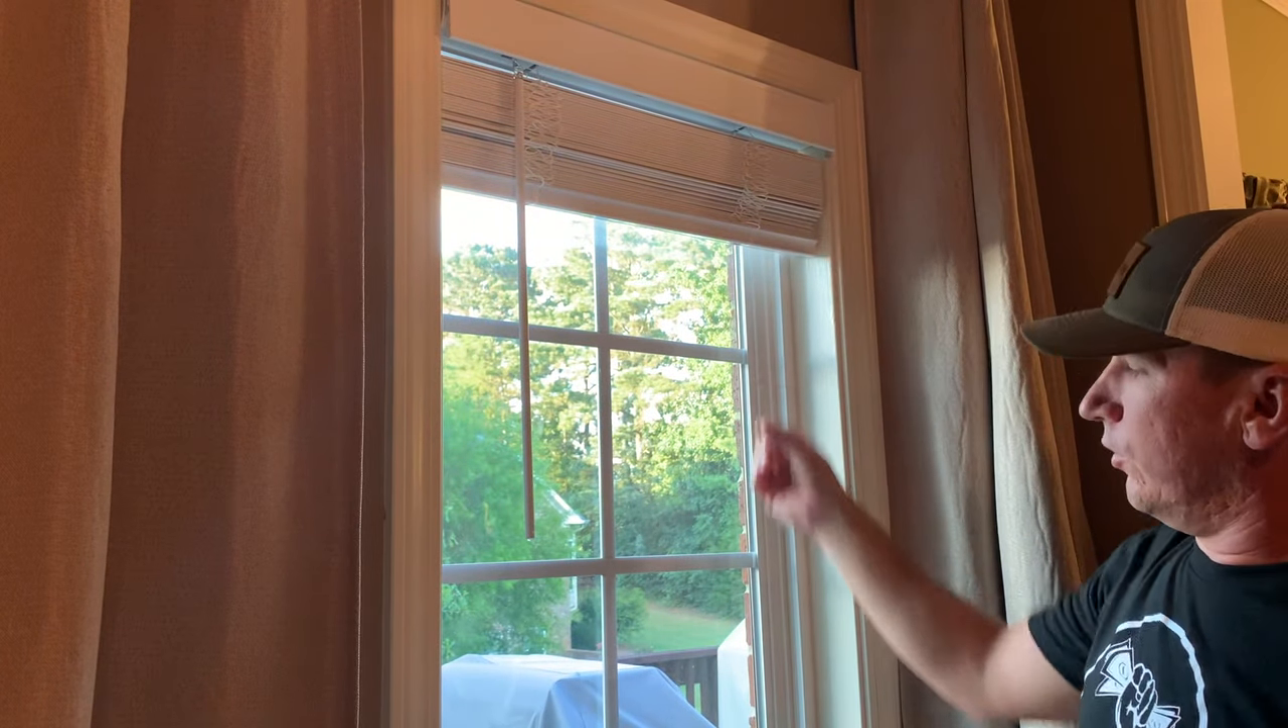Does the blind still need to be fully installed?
No.